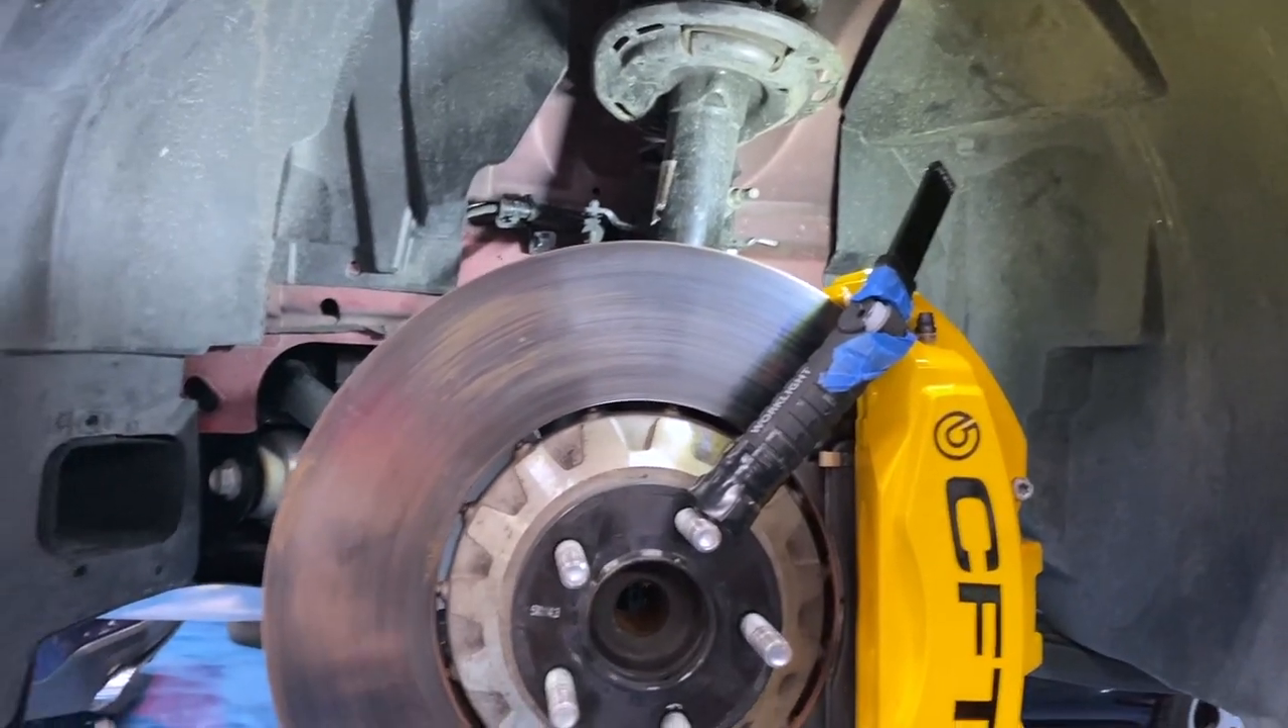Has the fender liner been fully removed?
No.